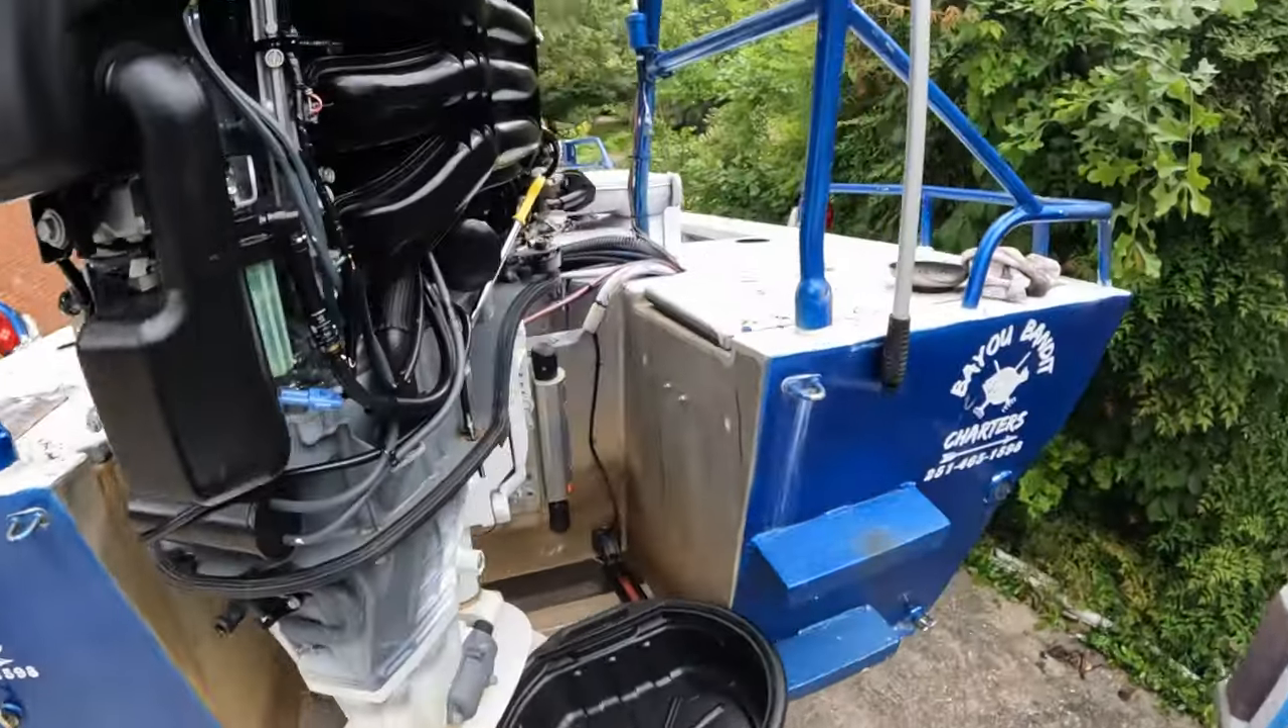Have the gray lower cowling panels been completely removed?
Yes.